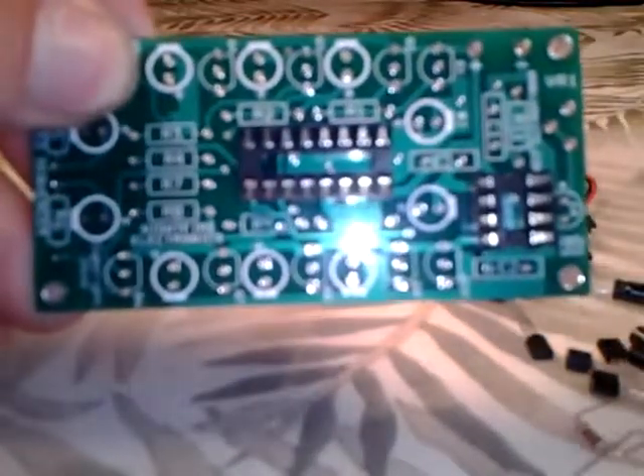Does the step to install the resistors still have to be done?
Yes.